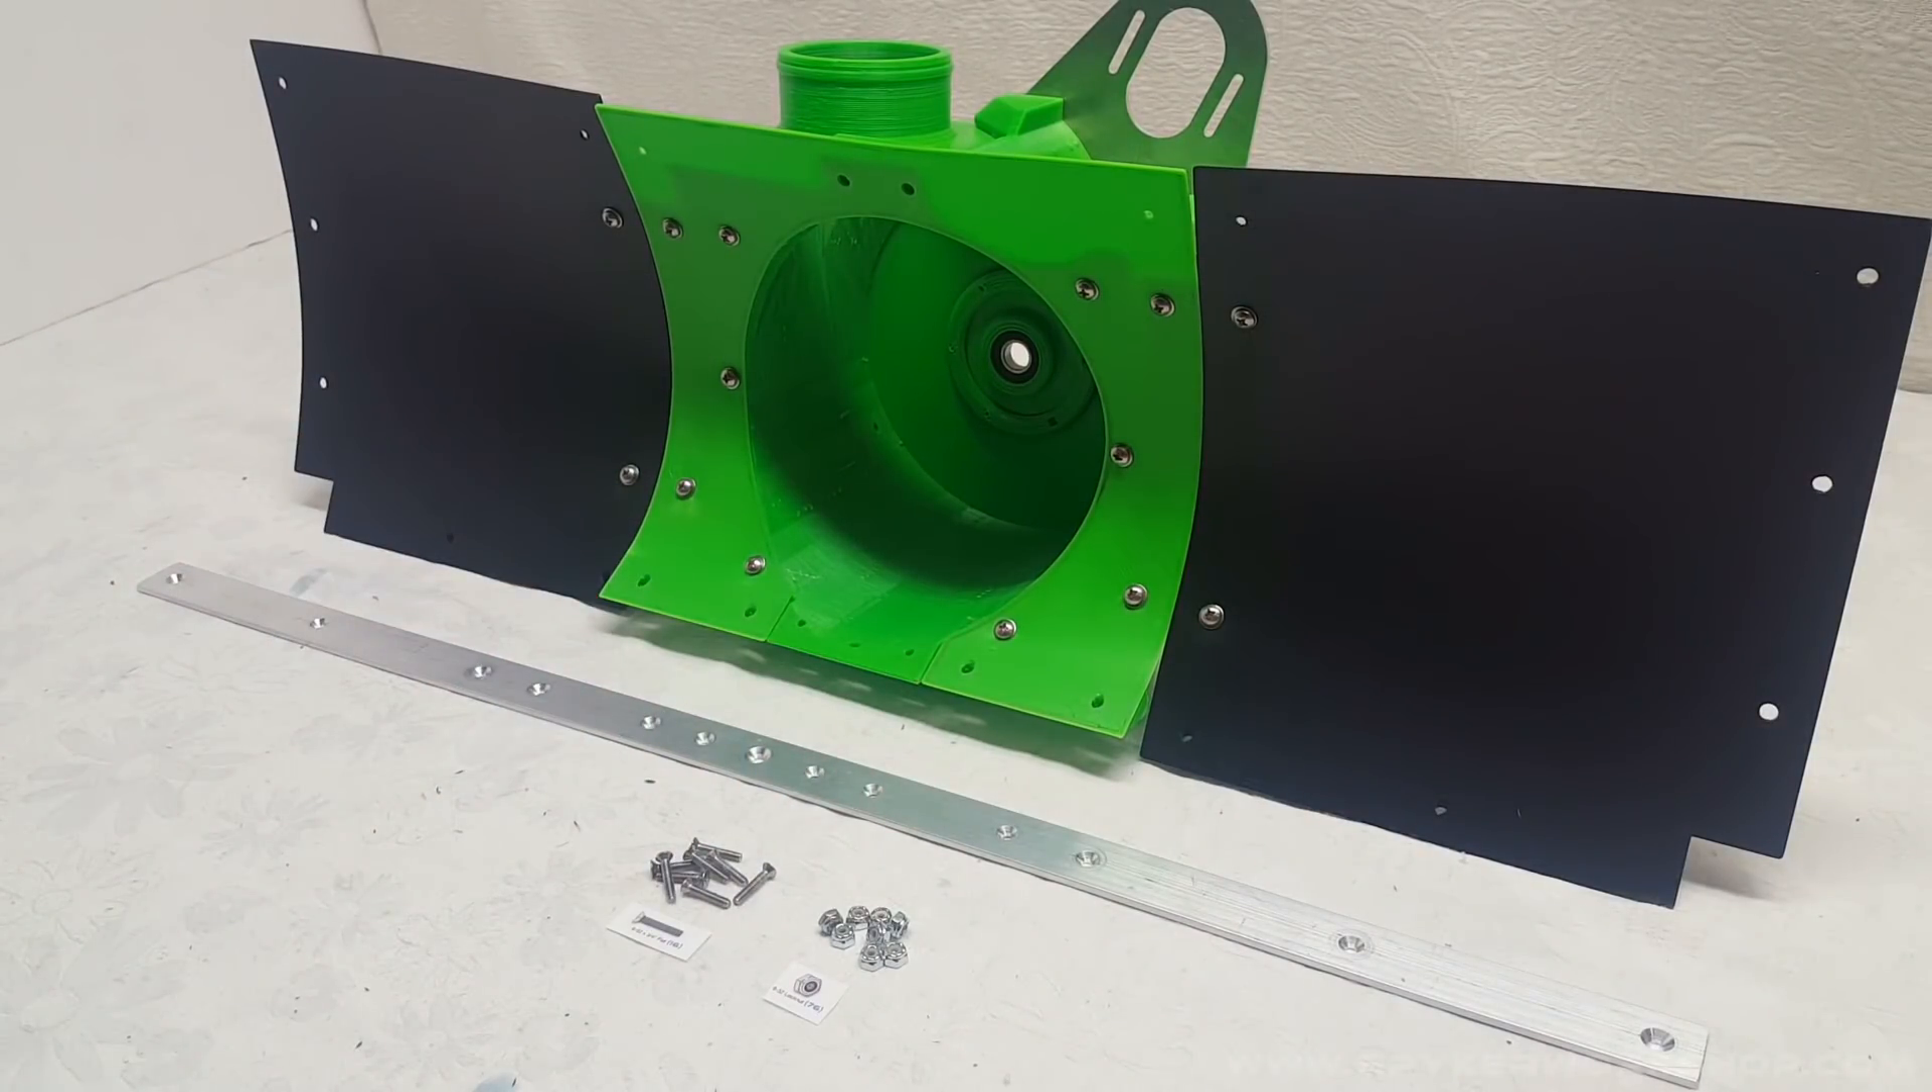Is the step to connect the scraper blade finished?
No.